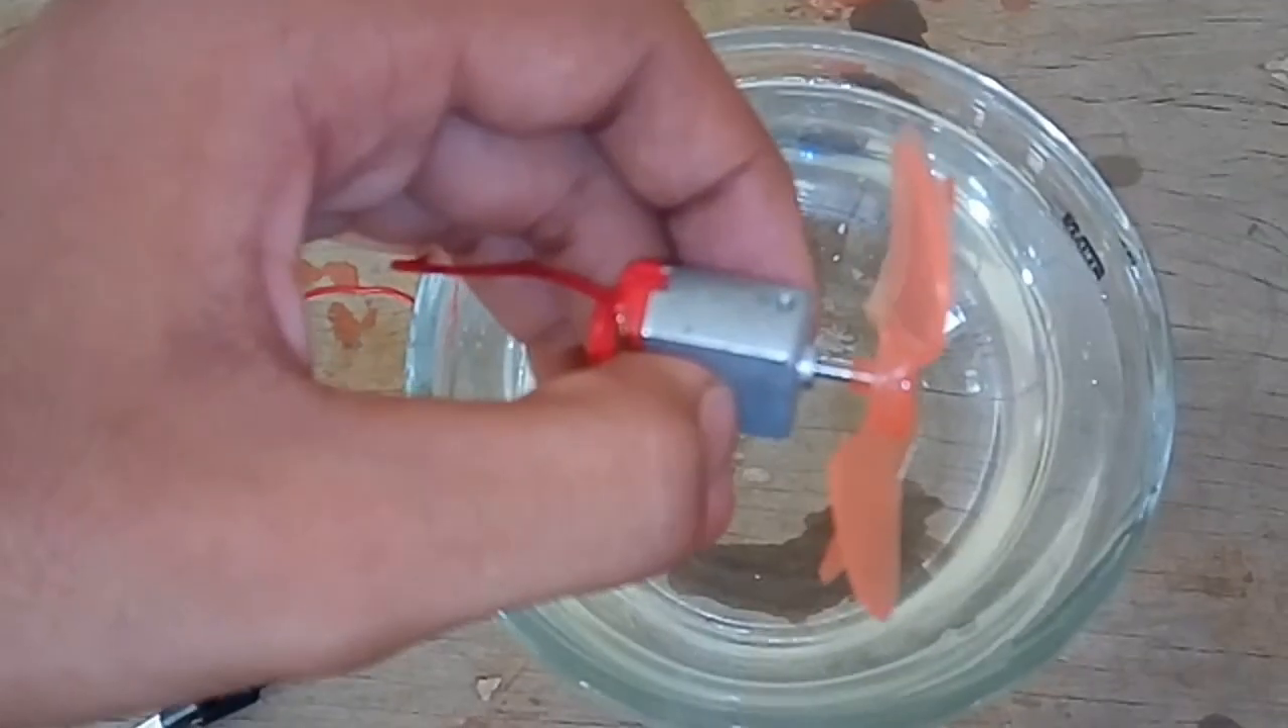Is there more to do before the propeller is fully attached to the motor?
No.